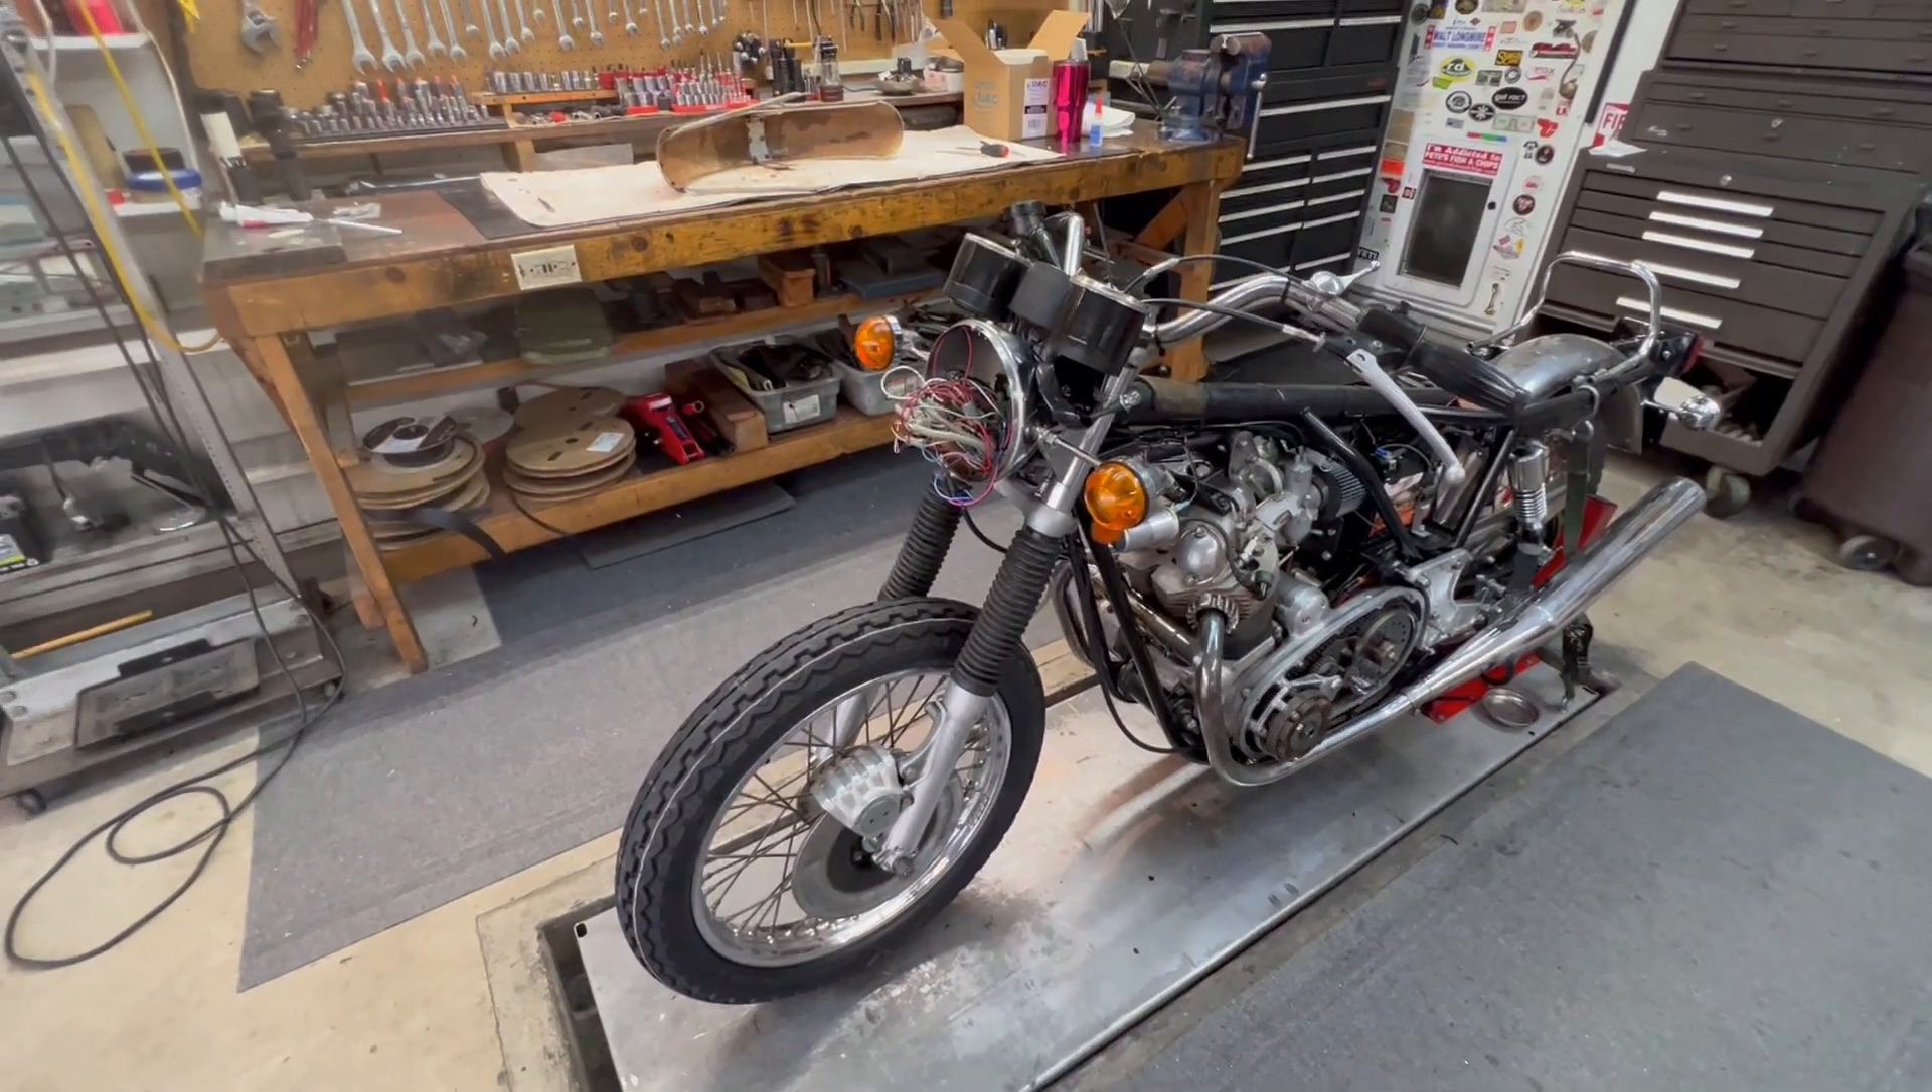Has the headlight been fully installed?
No.